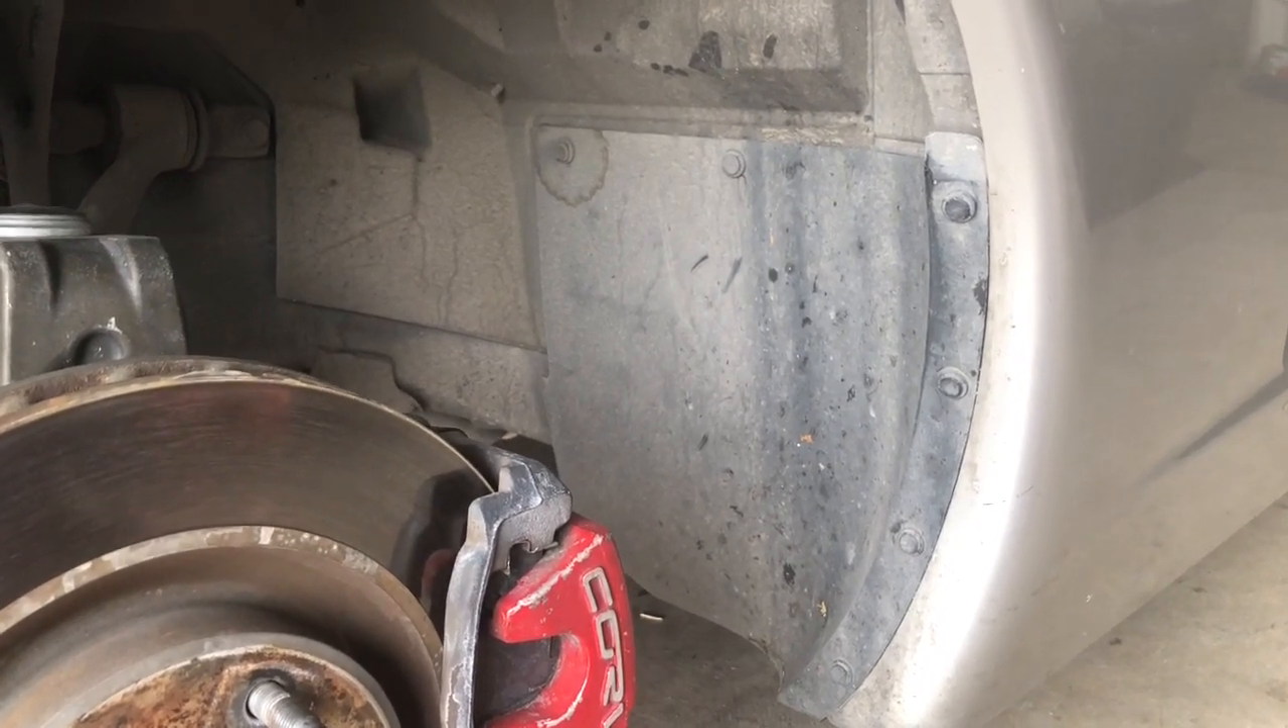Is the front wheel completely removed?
Yes.